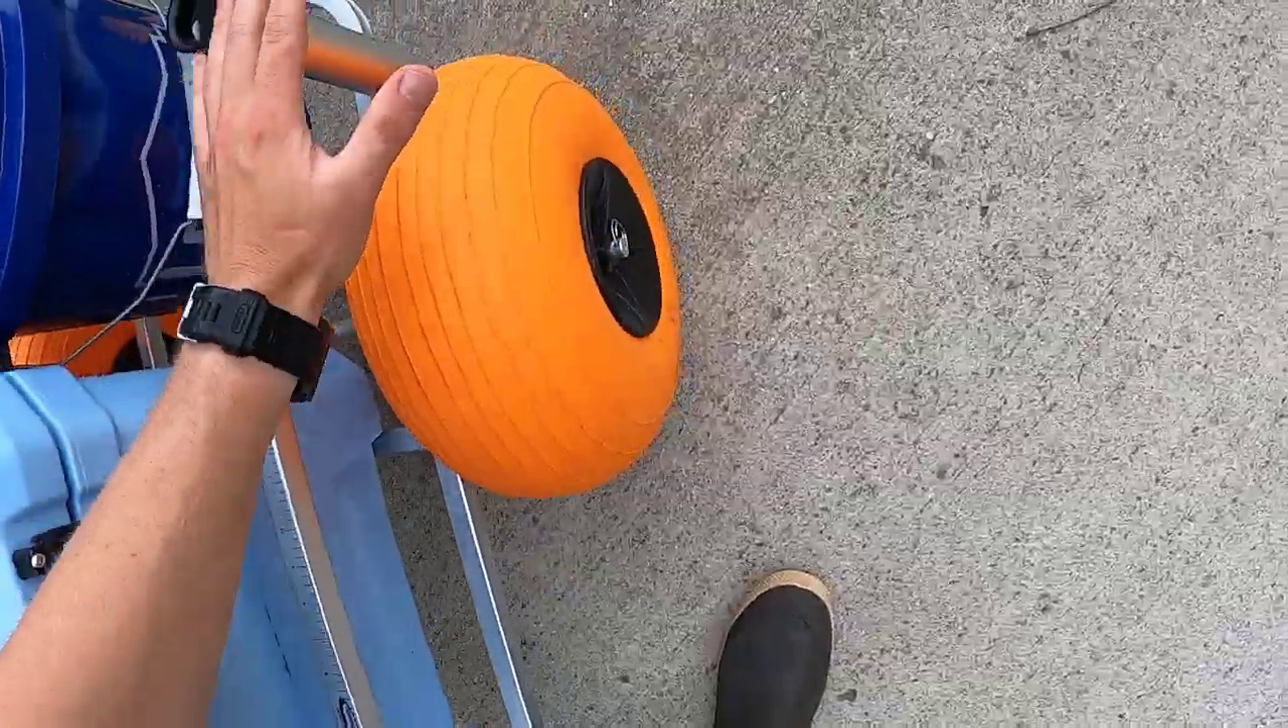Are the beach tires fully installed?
Yes.